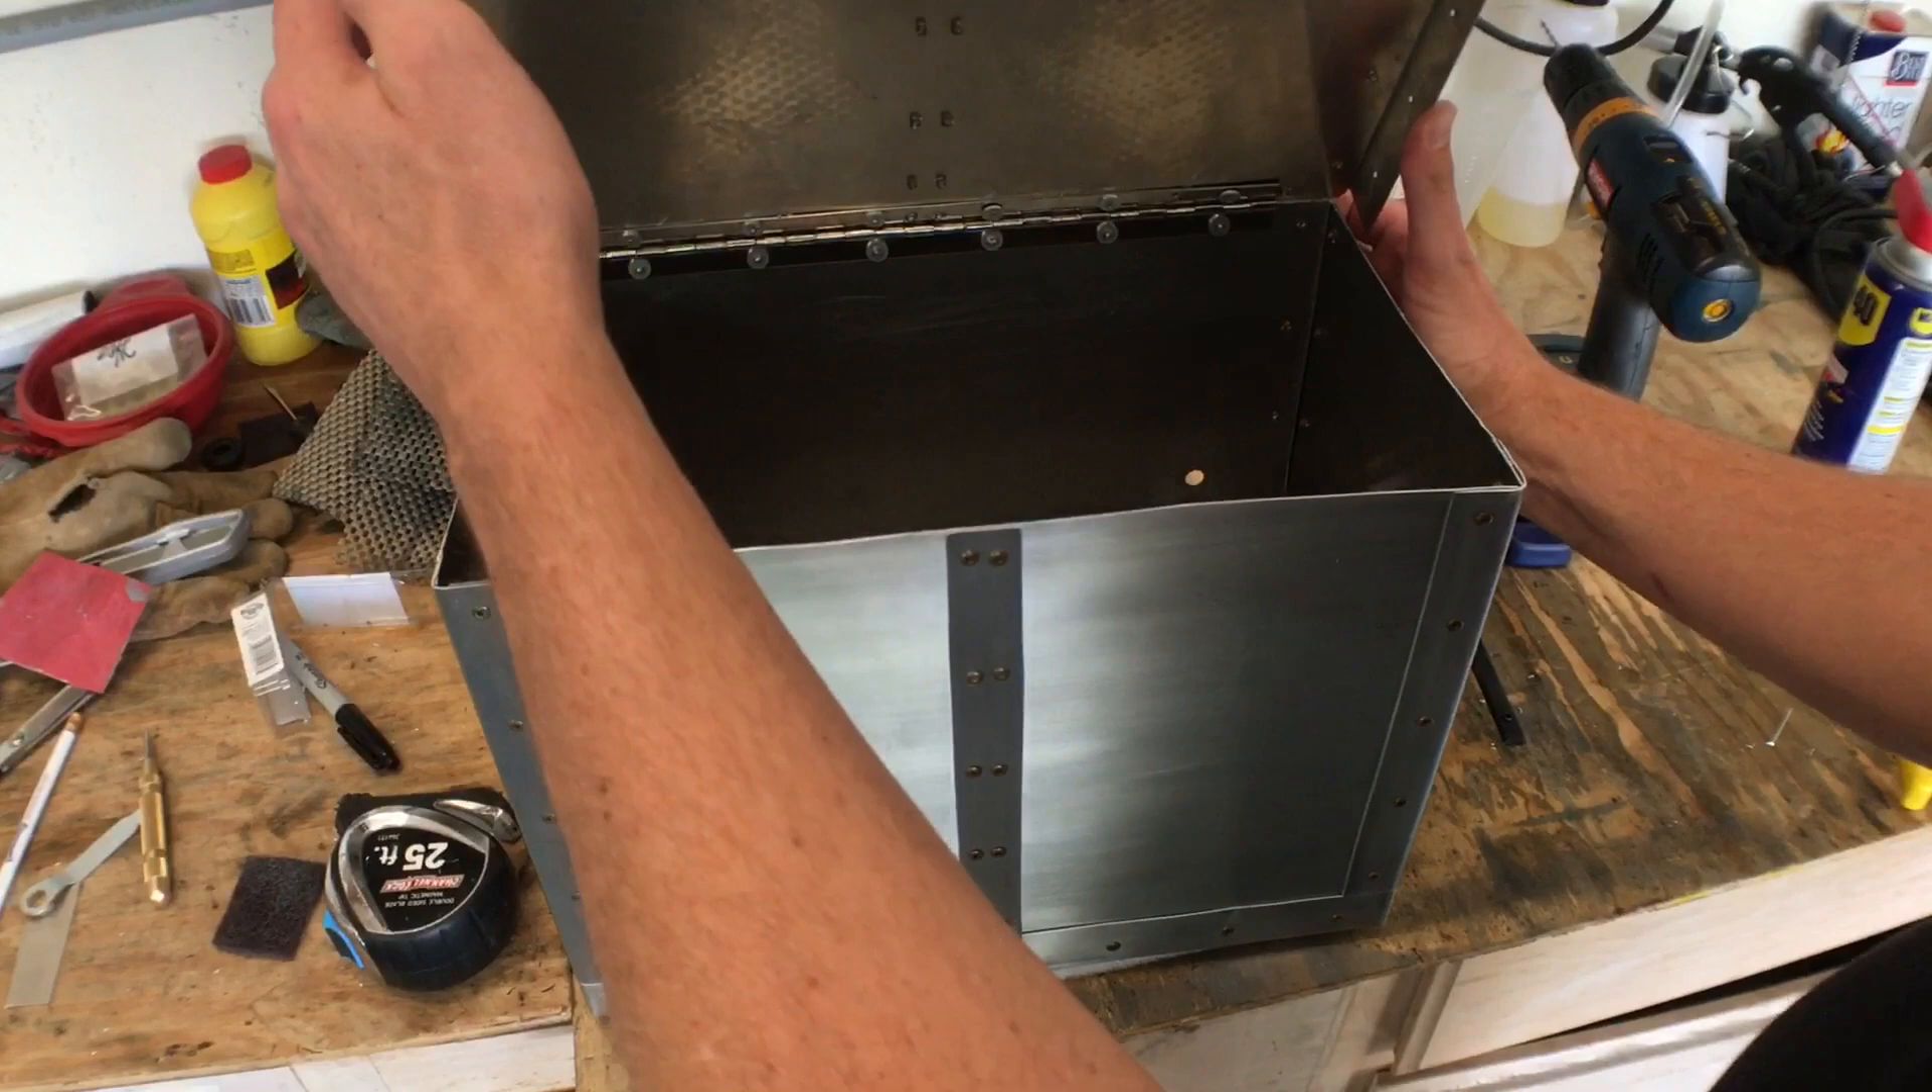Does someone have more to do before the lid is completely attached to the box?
No.